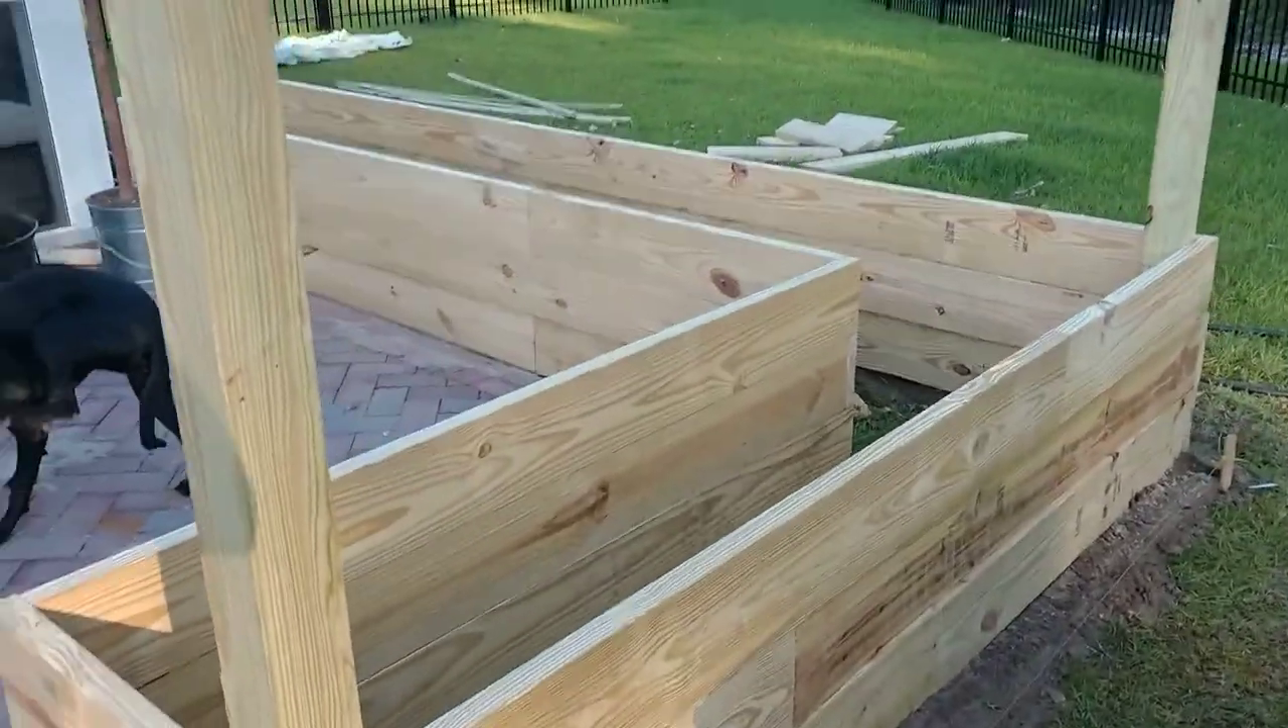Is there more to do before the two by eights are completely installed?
No.